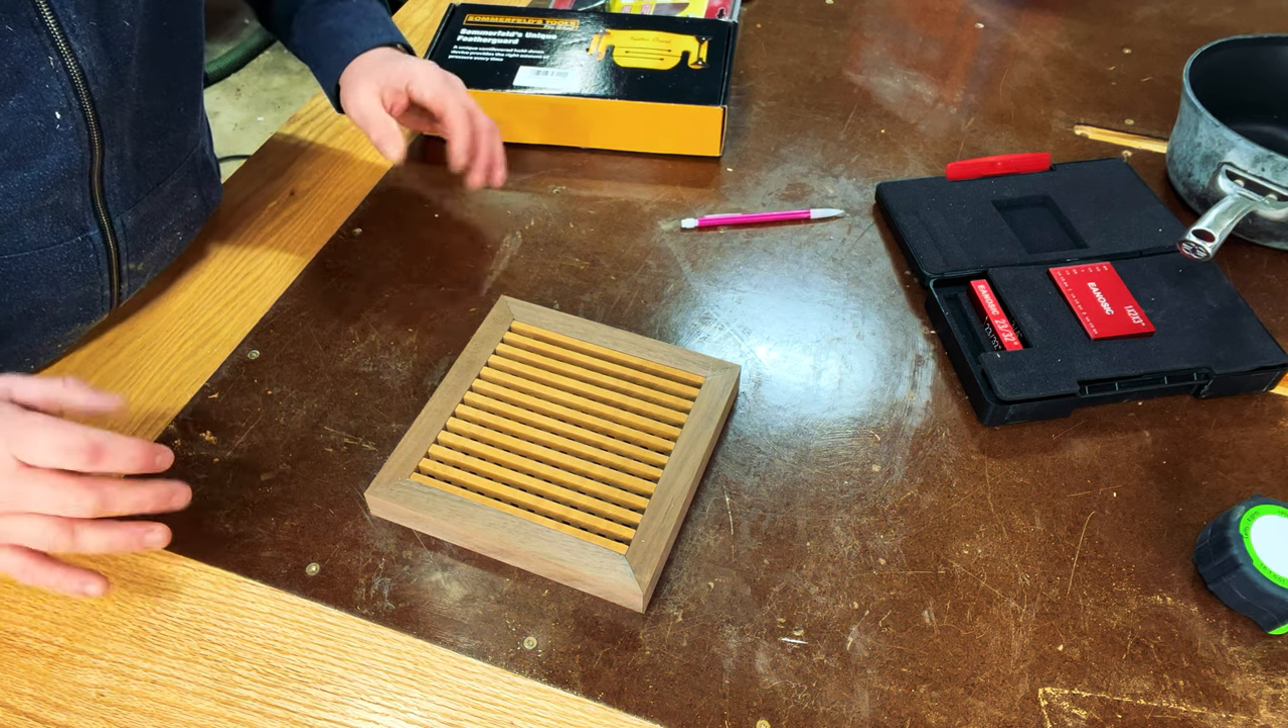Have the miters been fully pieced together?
Yes.